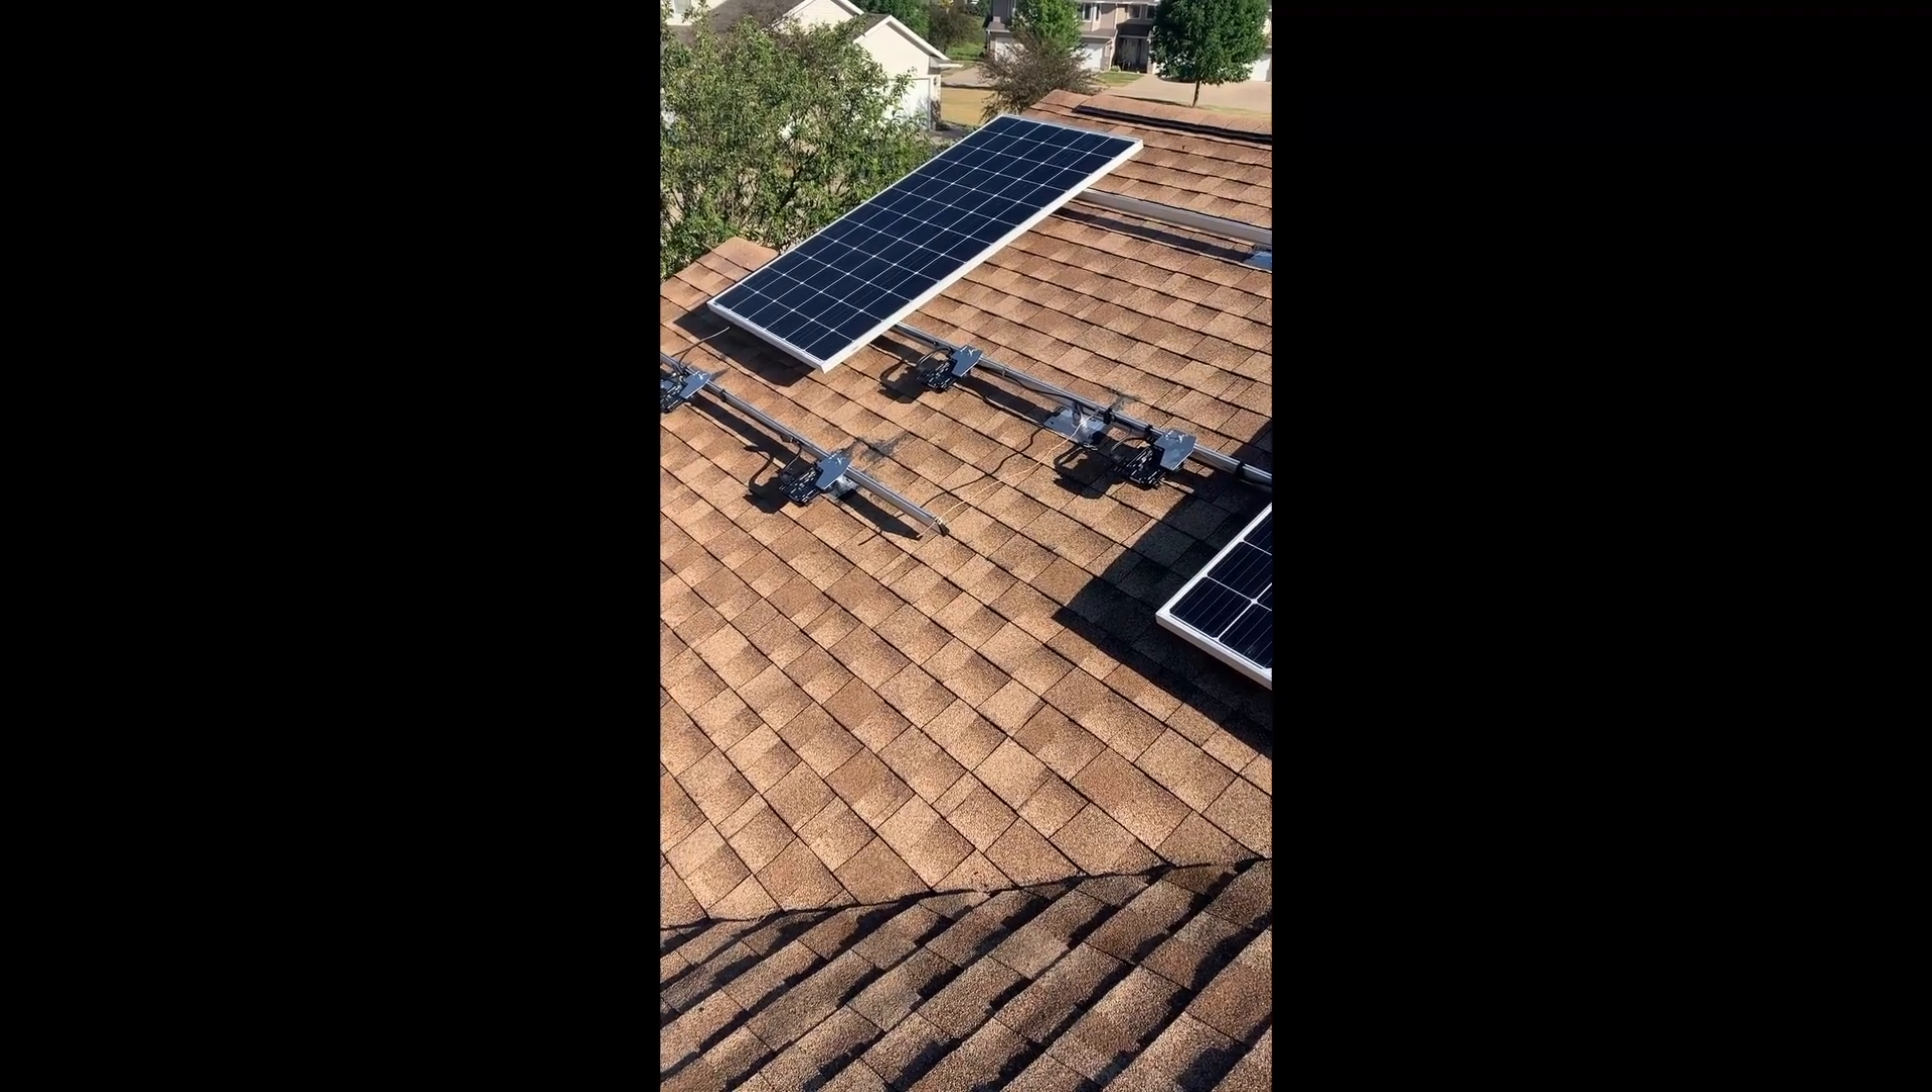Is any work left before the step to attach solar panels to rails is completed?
Yes.